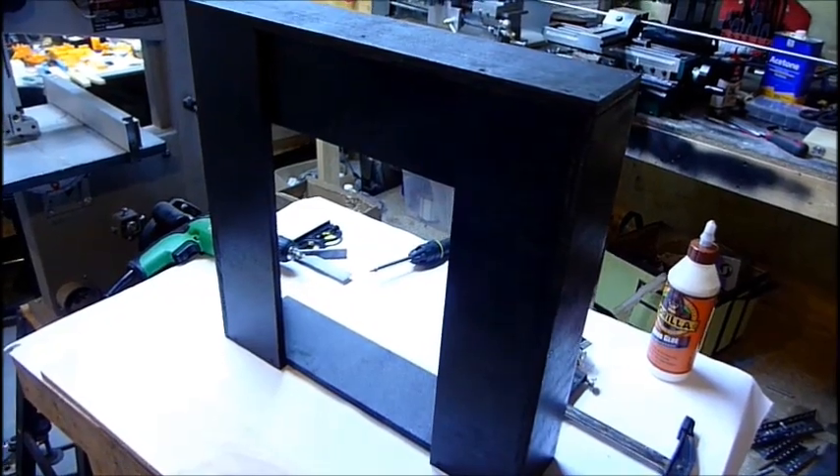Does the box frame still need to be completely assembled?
No.